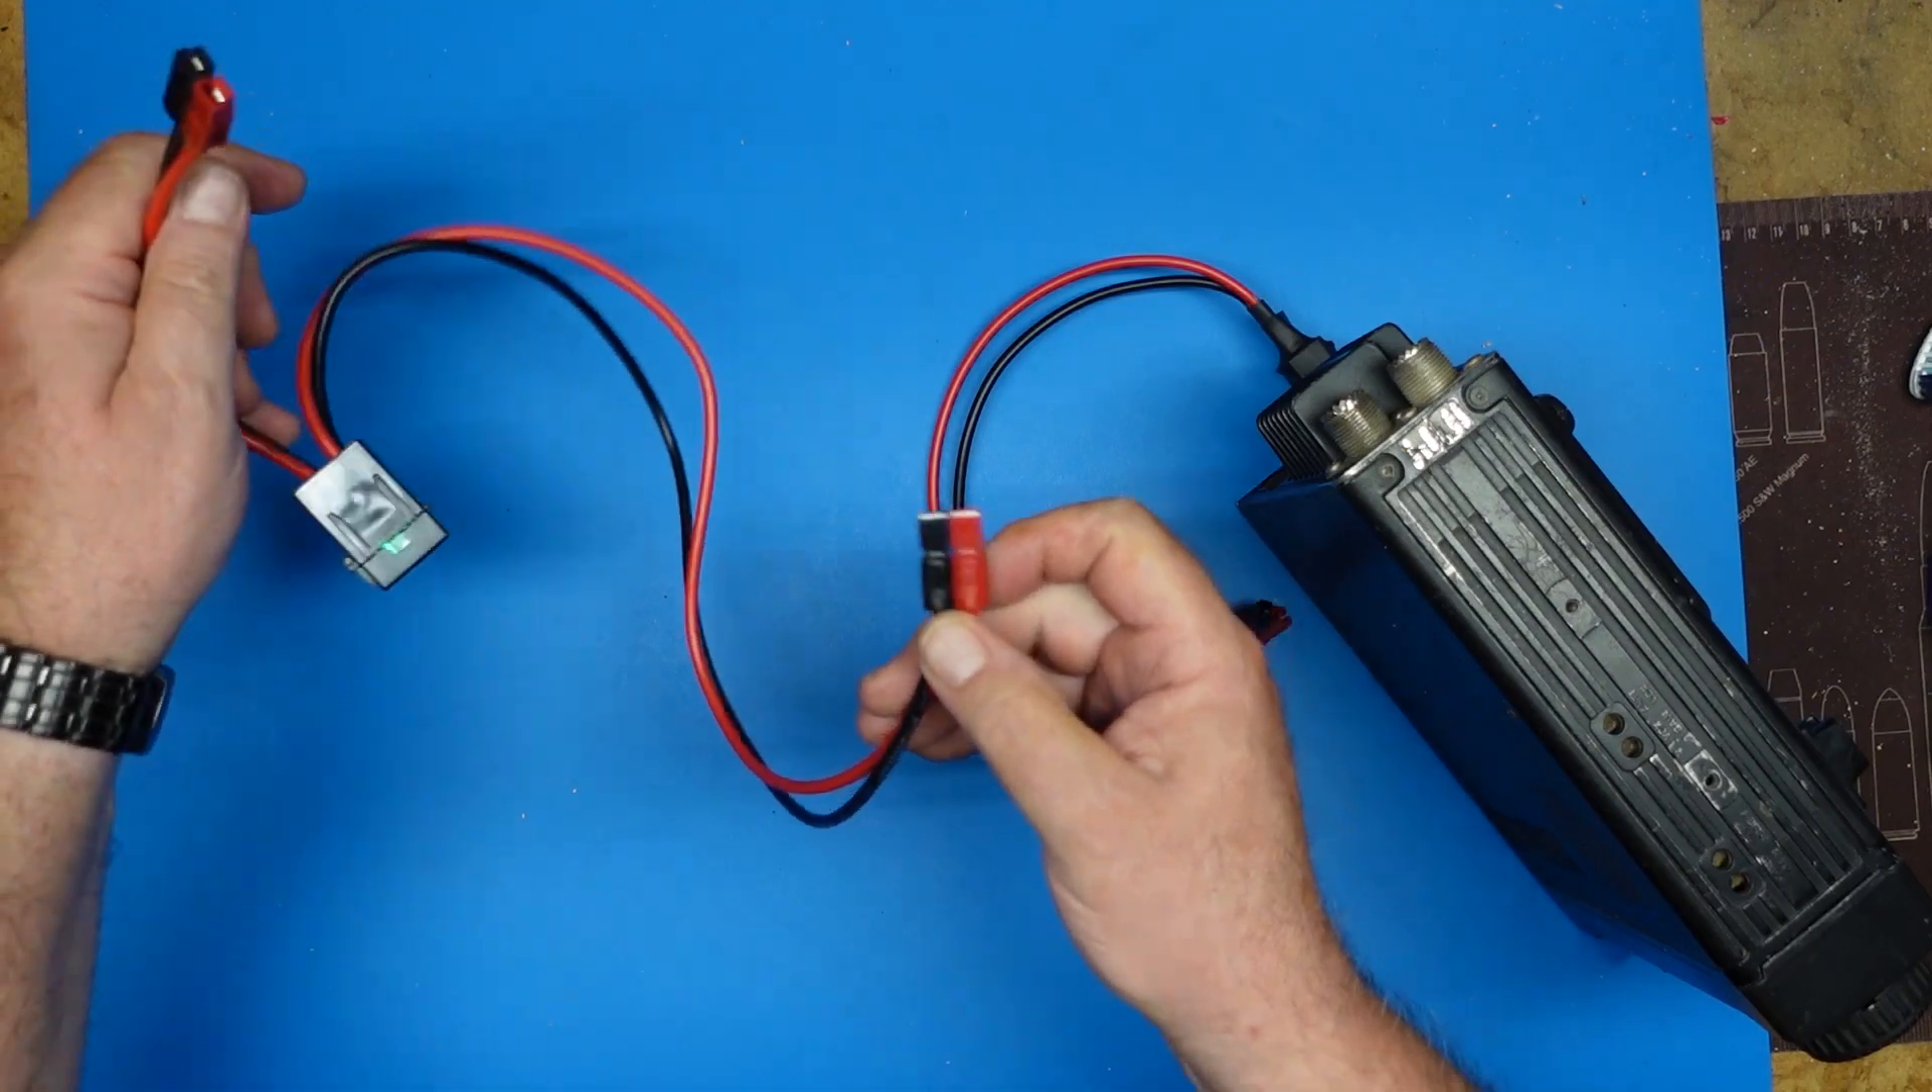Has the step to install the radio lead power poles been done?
Yes.